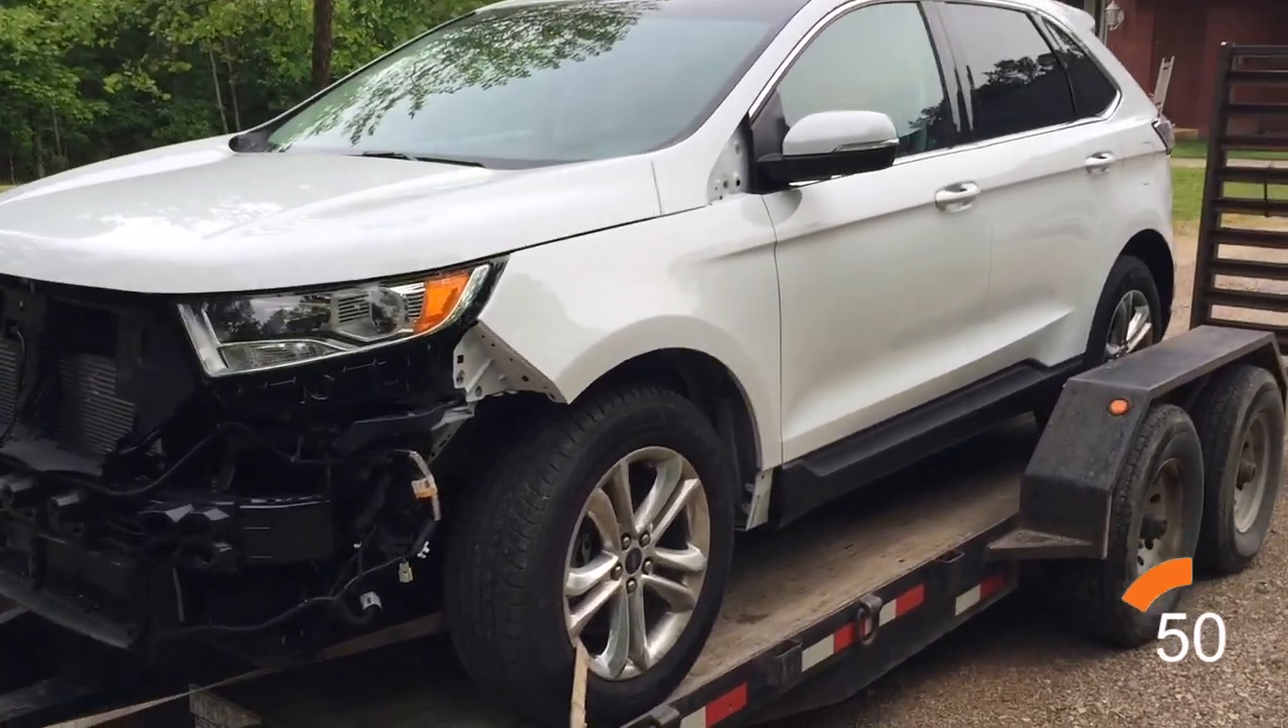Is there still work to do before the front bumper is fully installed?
Yes.